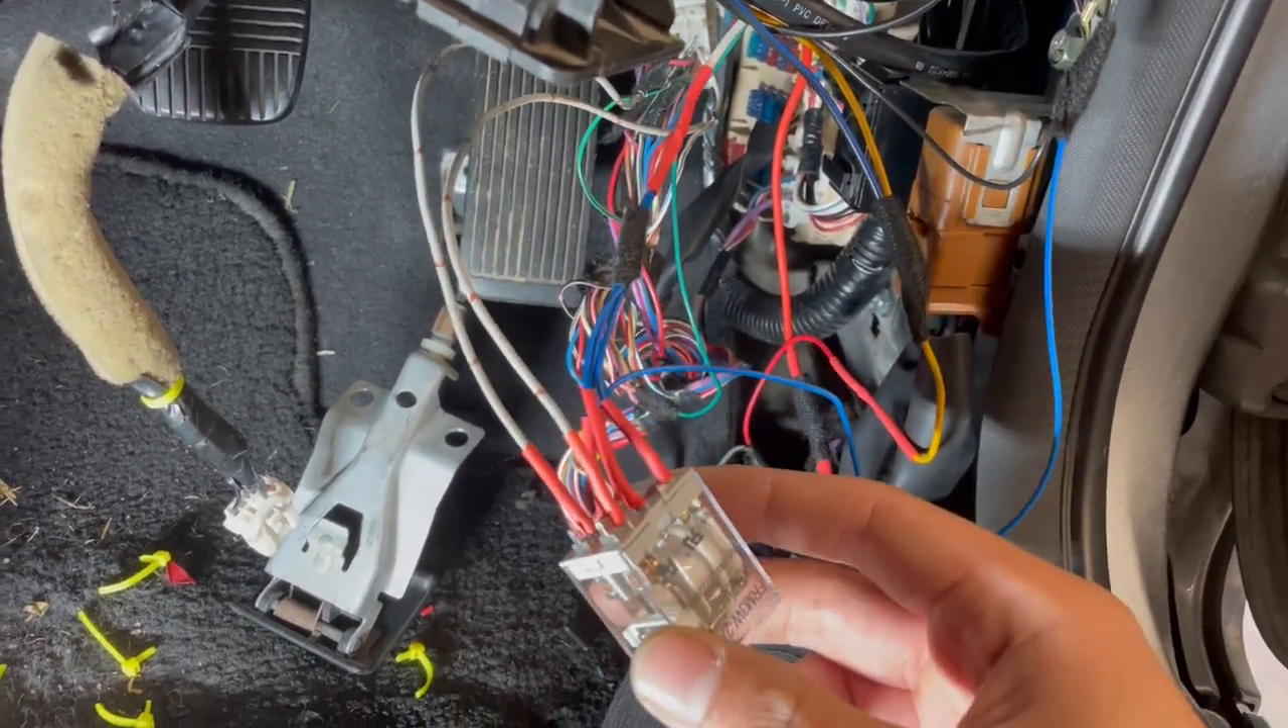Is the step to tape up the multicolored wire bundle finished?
No.